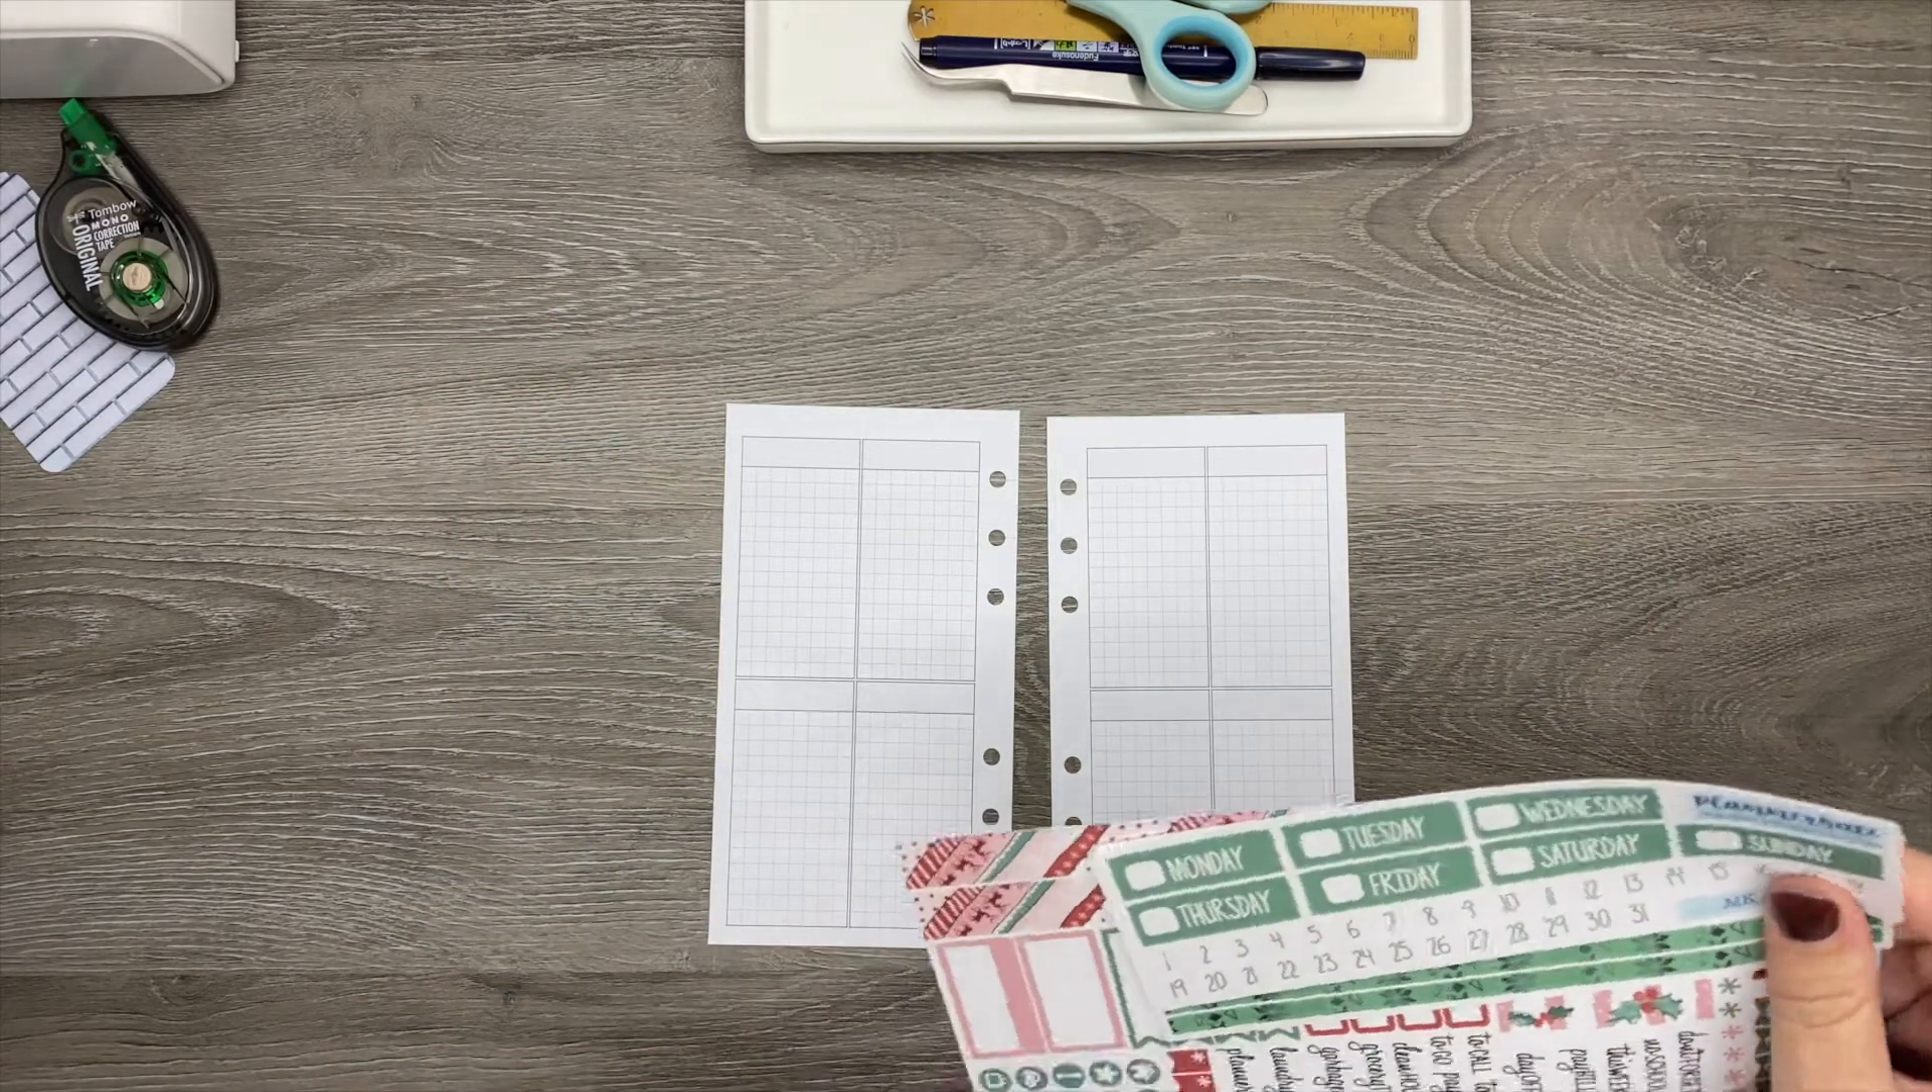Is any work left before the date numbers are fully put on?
Yes.